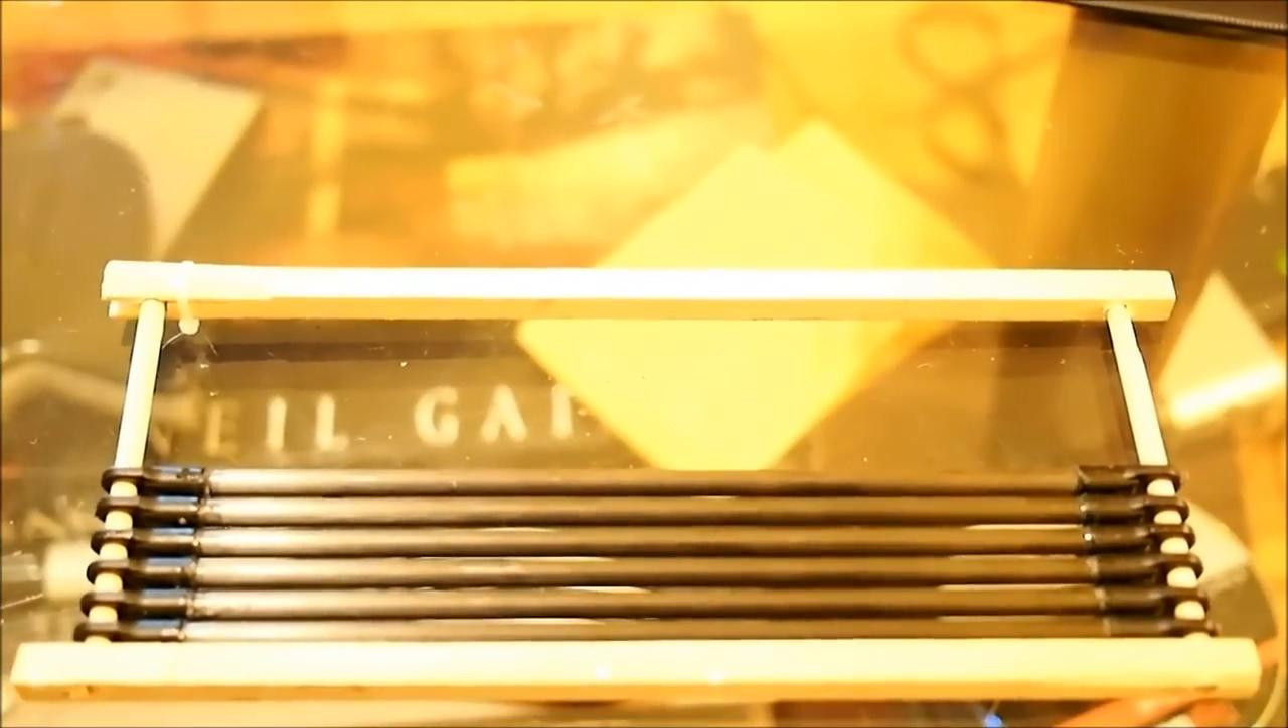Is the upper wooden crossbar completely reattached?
Yes.